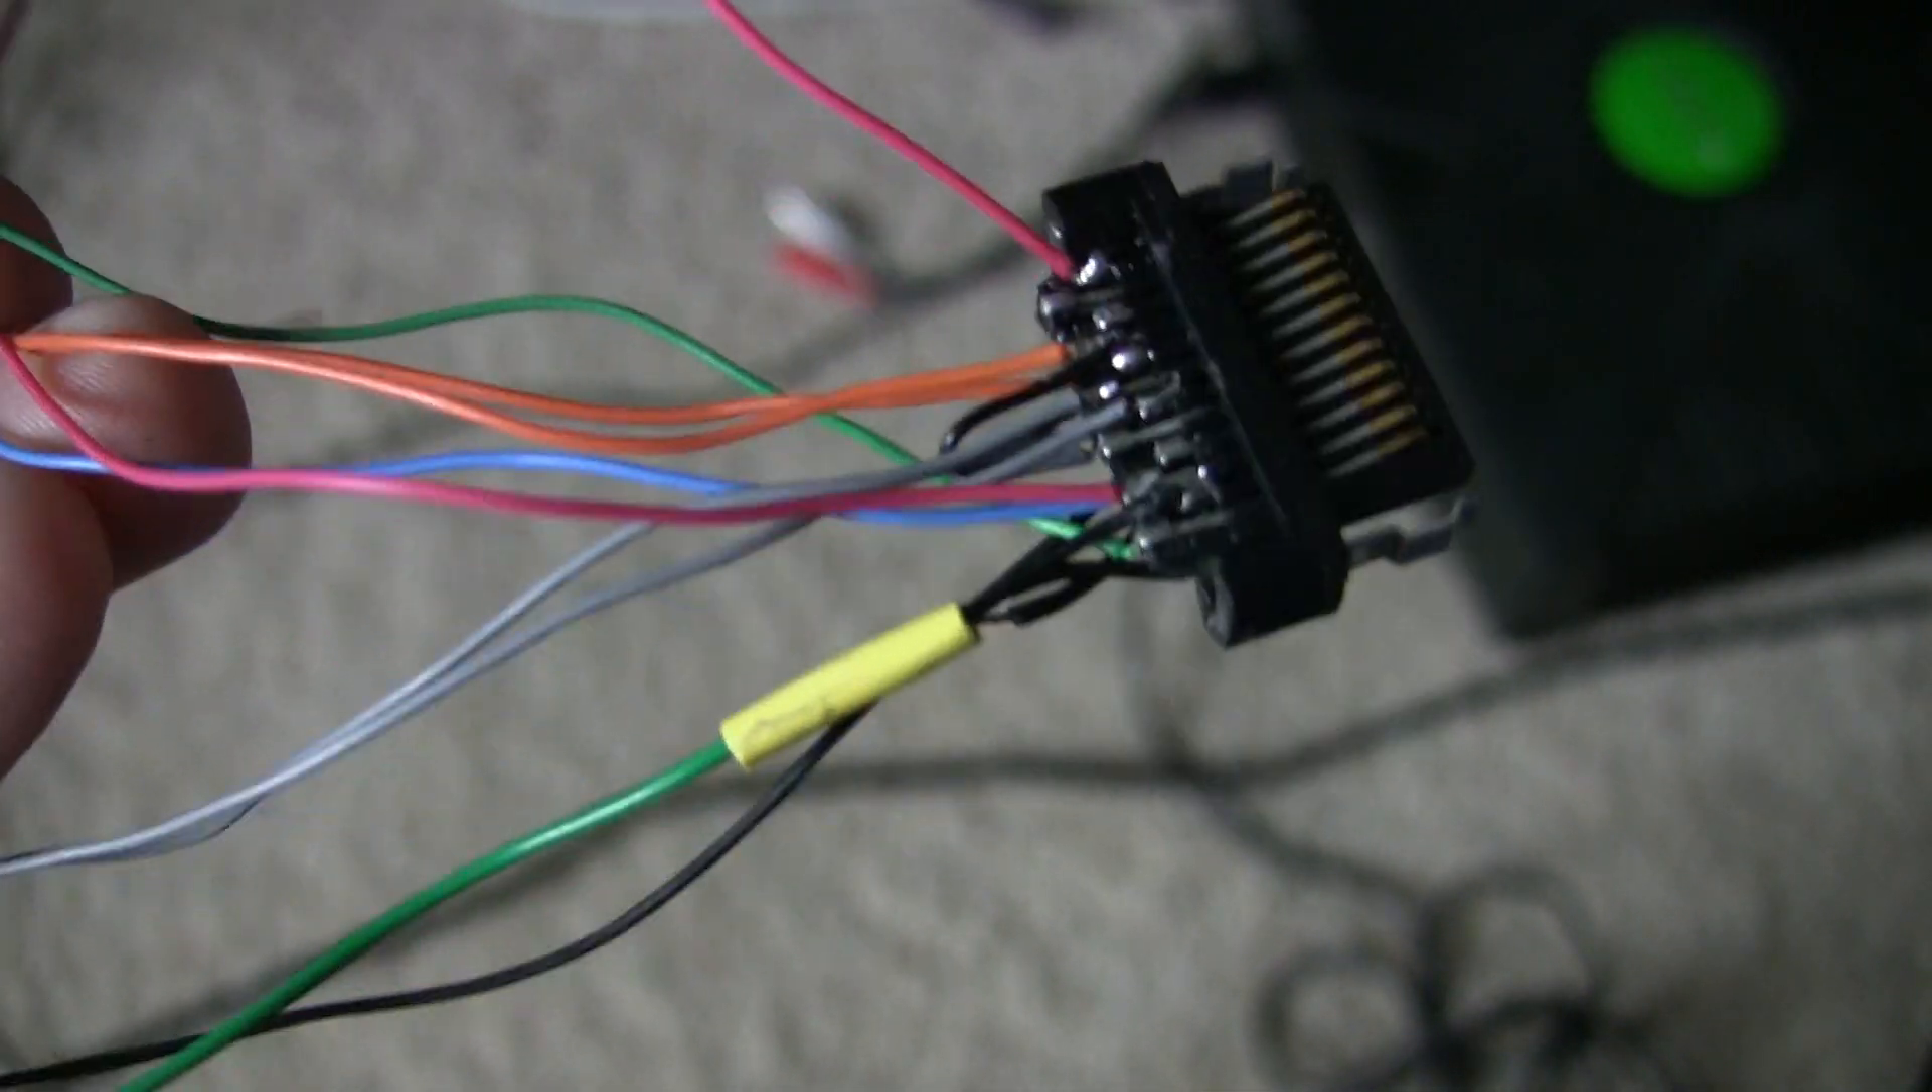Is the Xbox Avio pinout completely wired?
Yes.